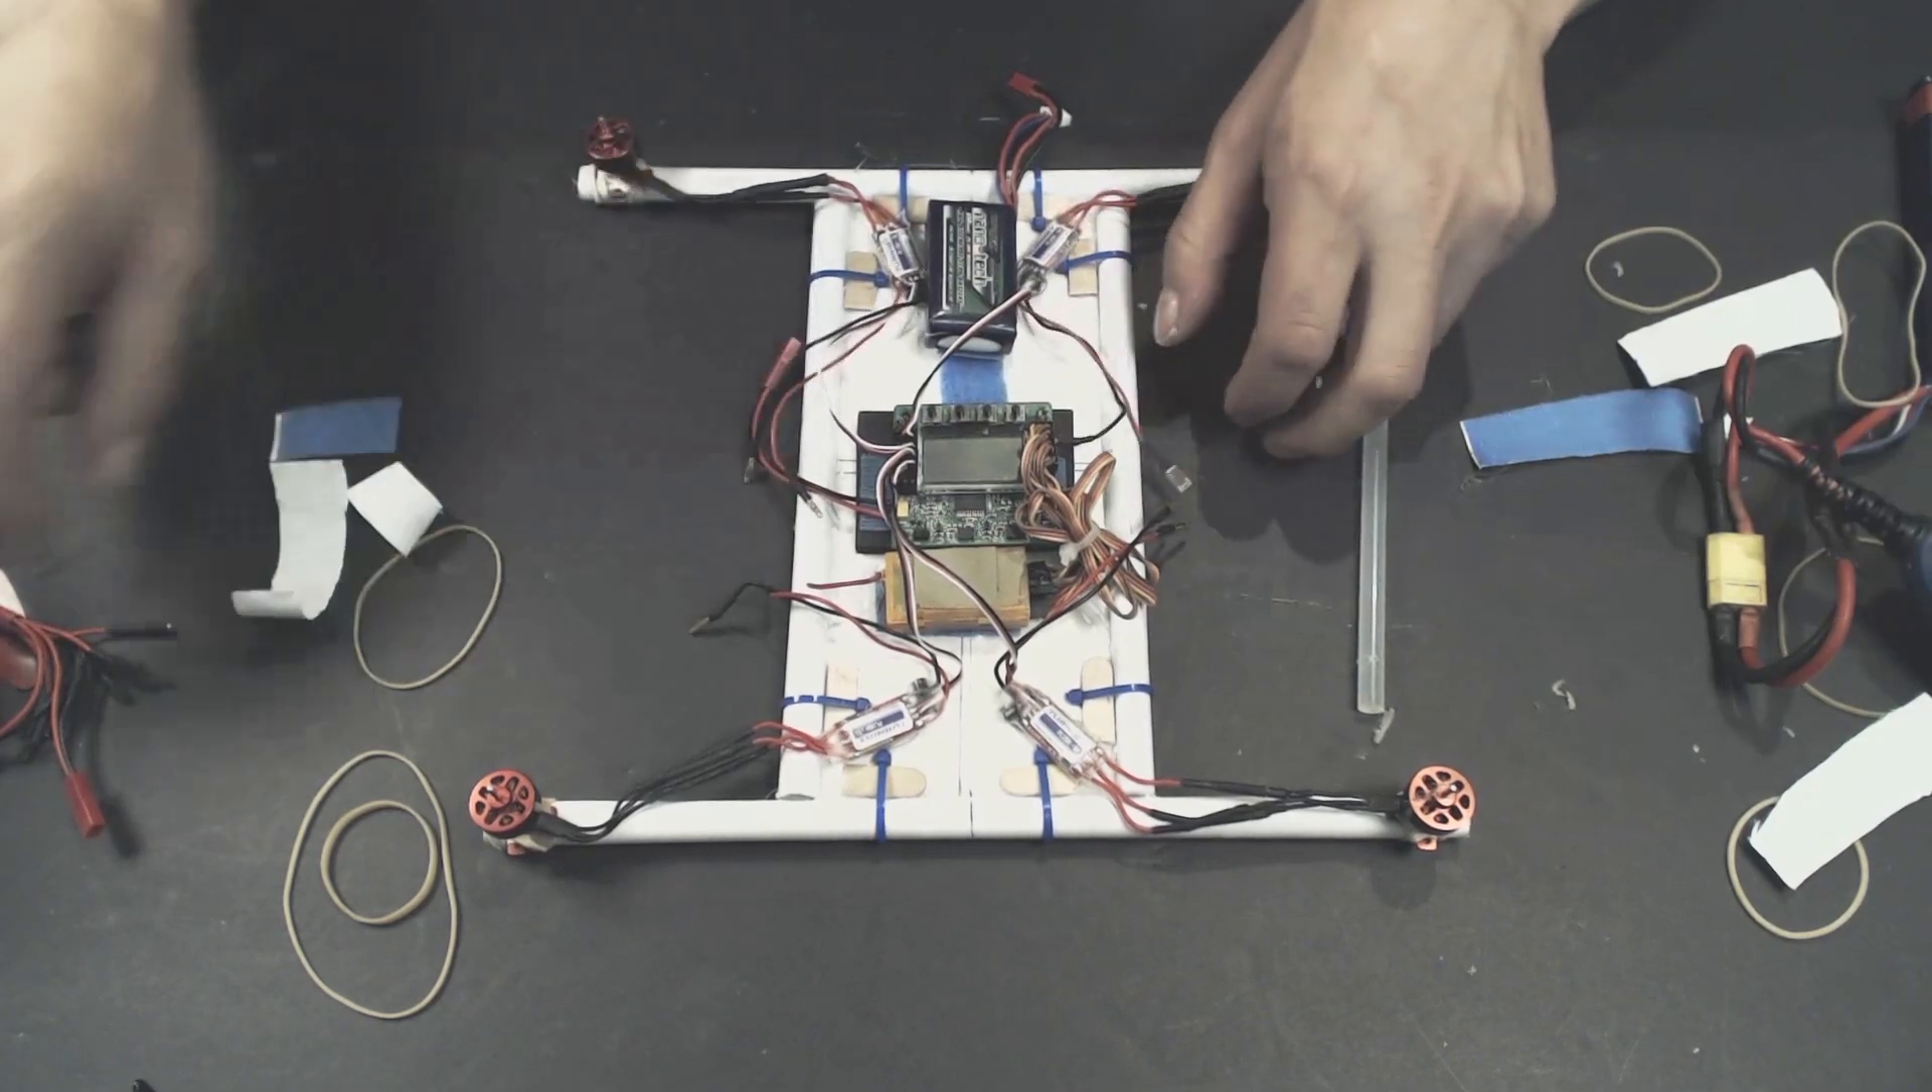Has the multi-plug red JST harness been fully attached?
No.